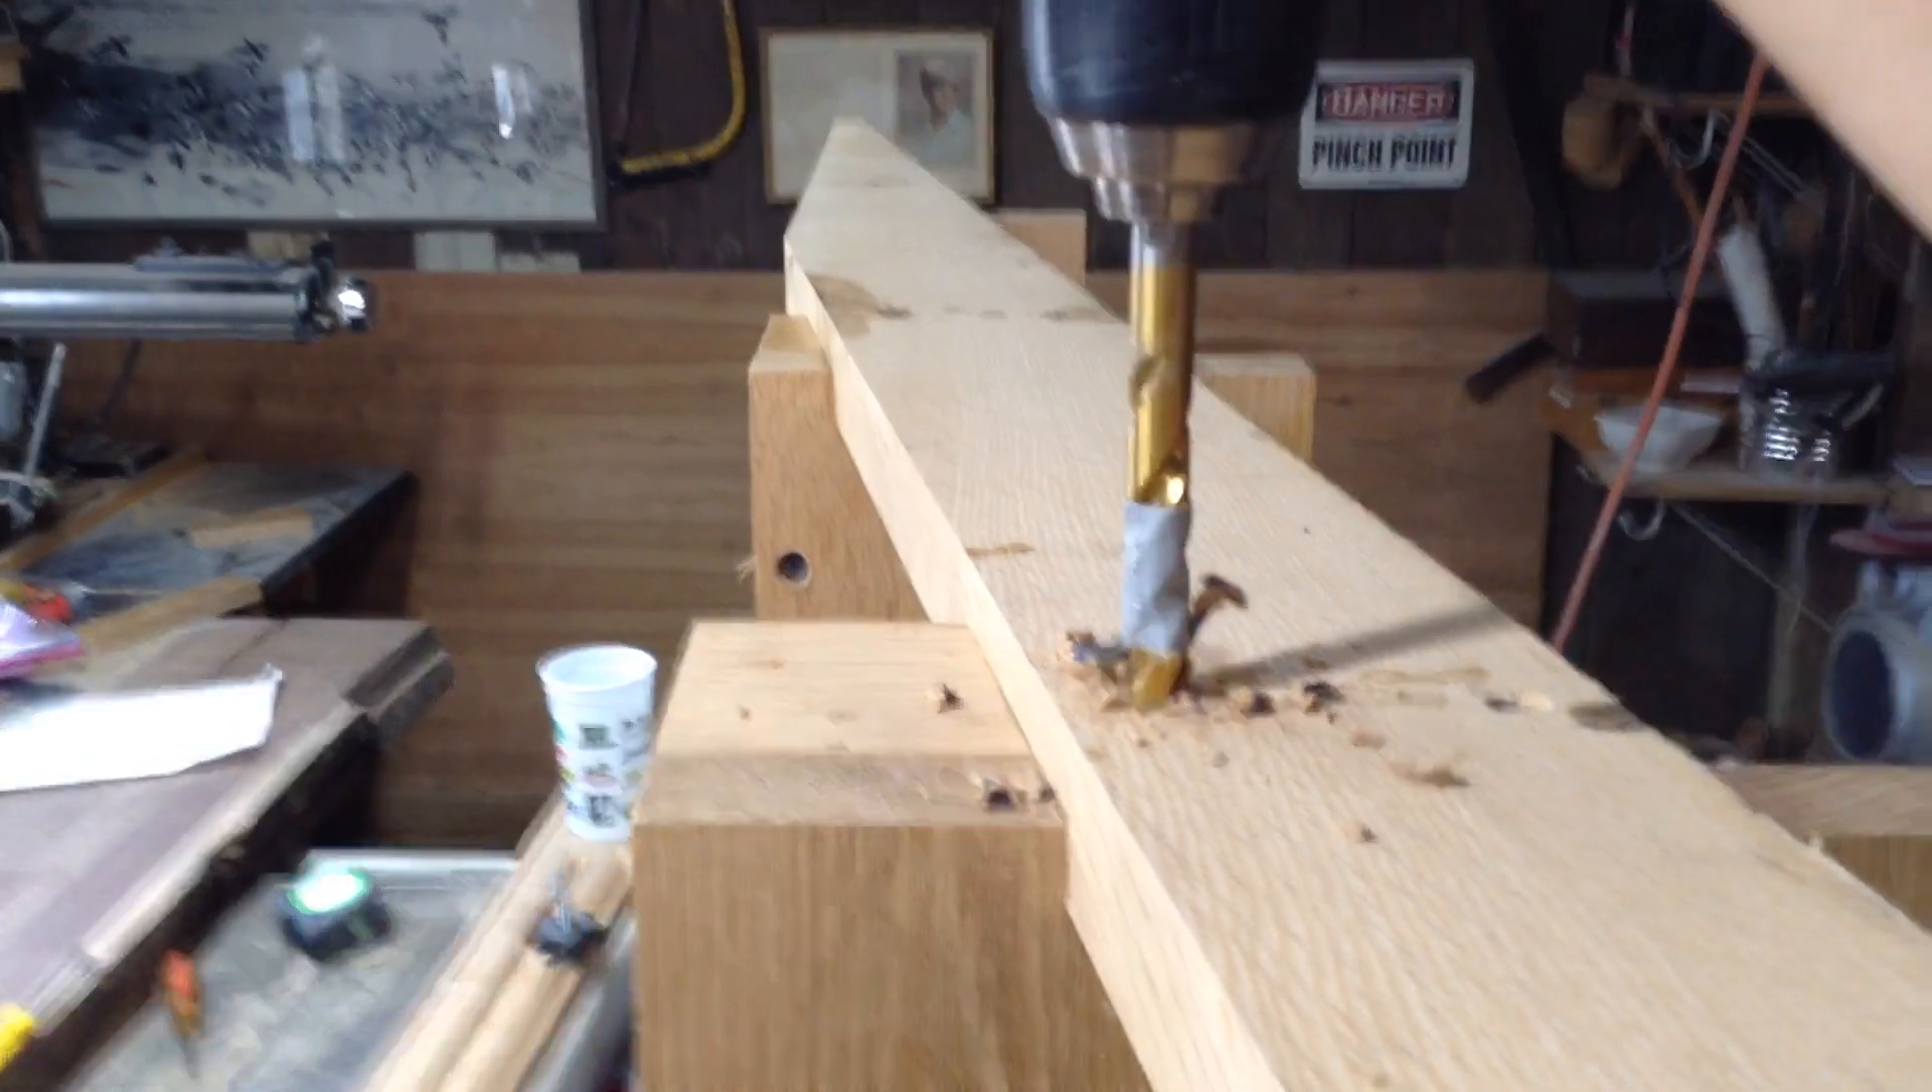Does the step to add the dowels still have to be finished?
Yes.